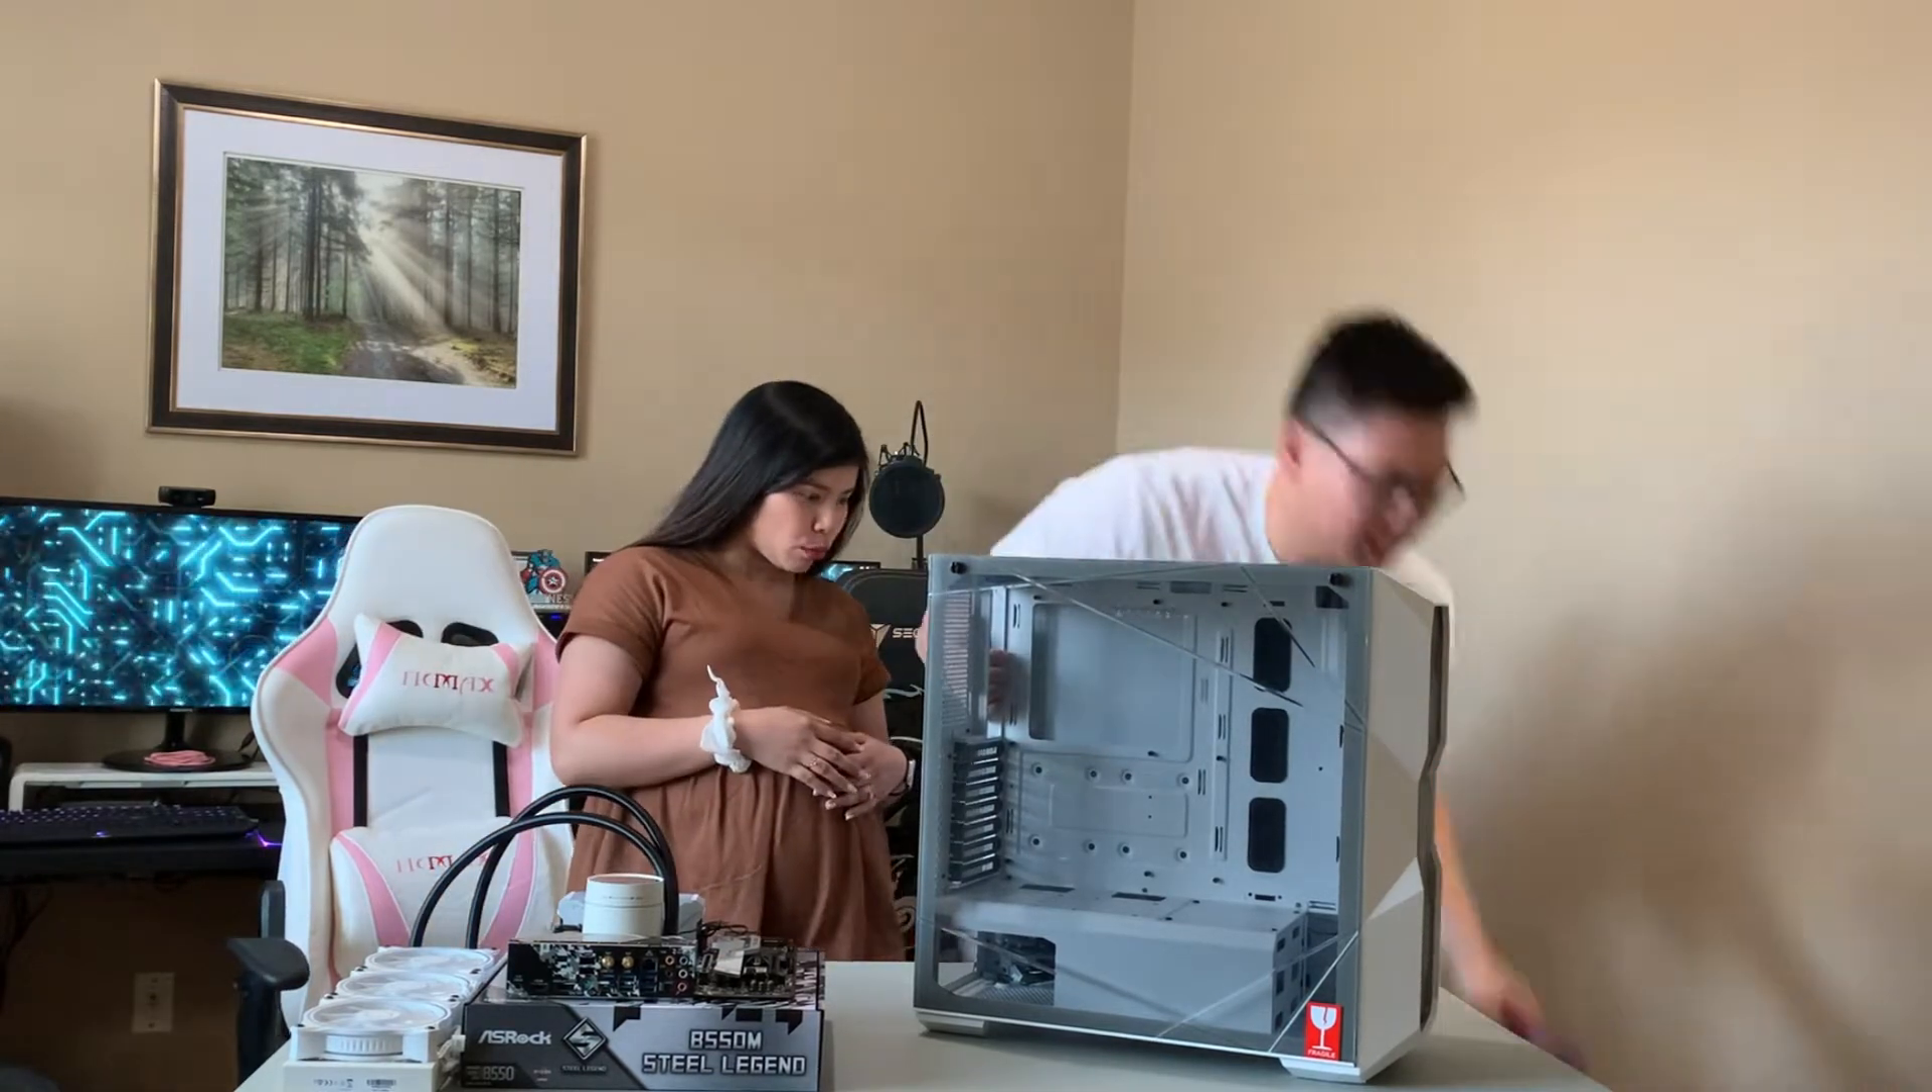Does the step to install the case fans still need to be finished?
Yes.